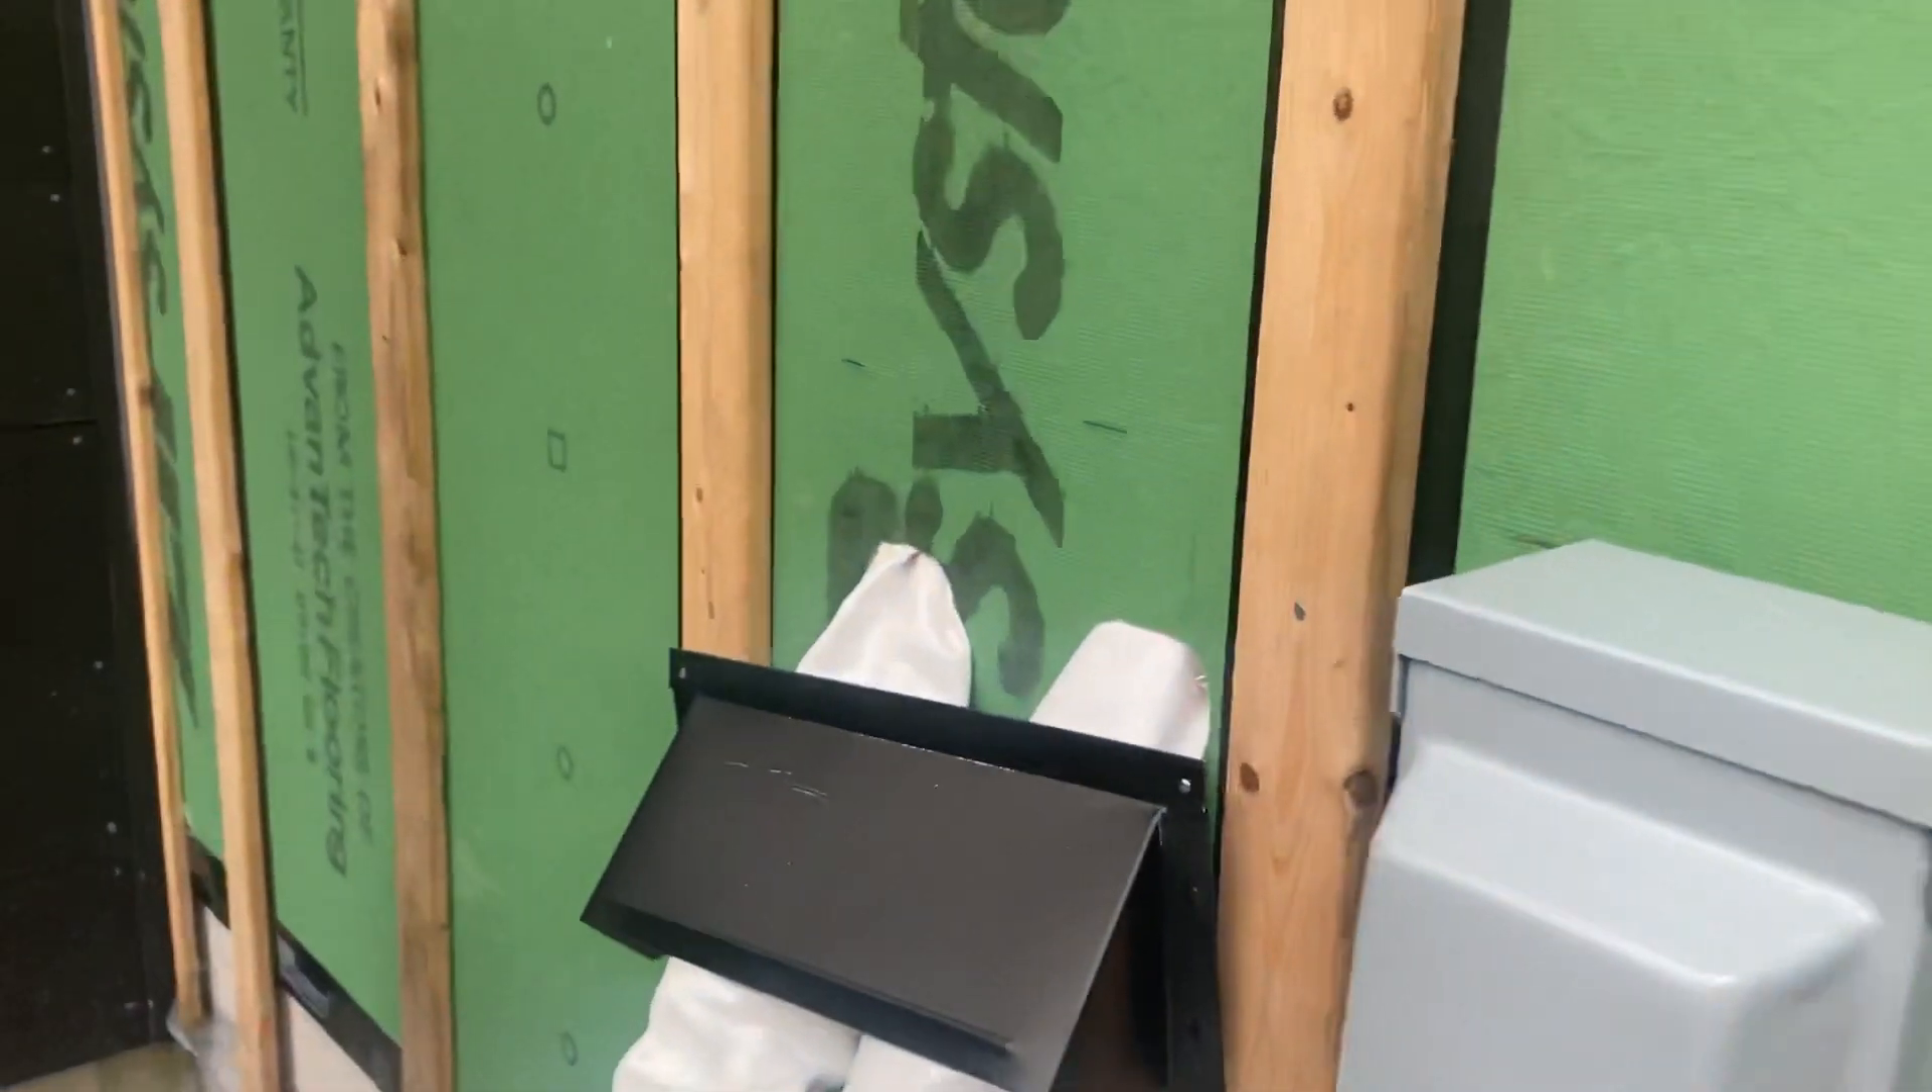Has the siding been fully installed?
No.